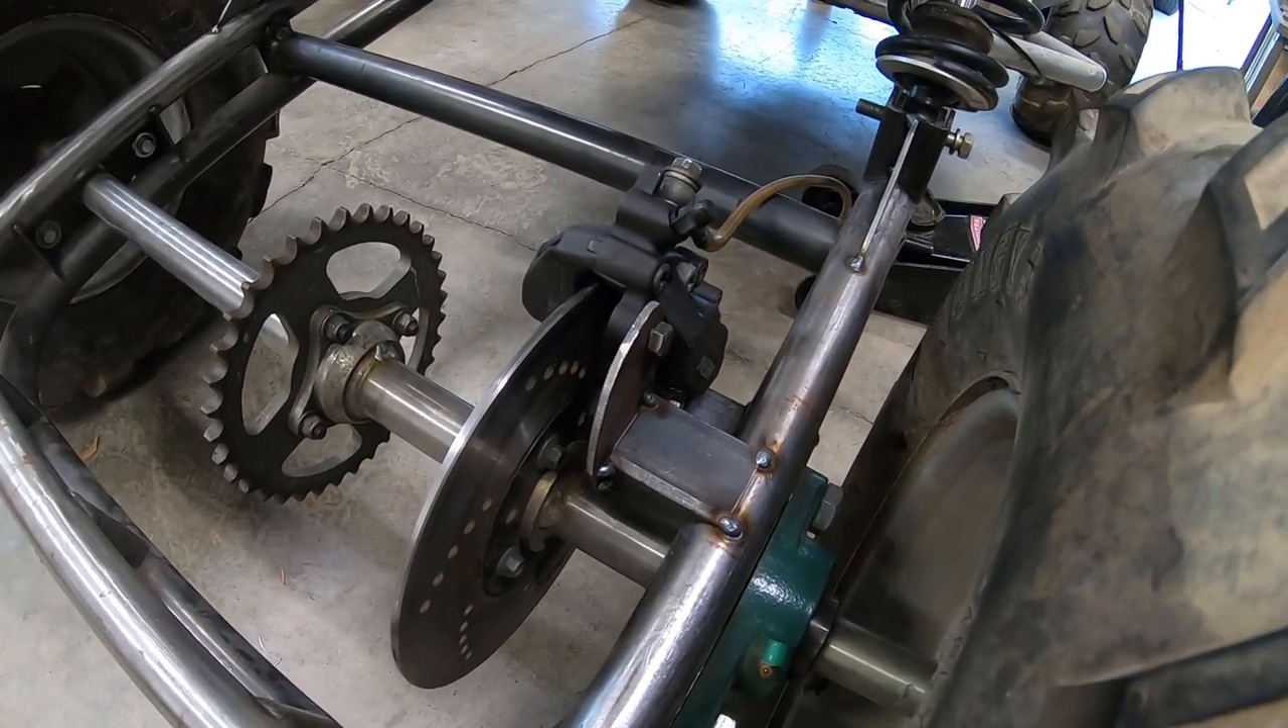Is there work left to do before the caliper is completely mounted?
No.